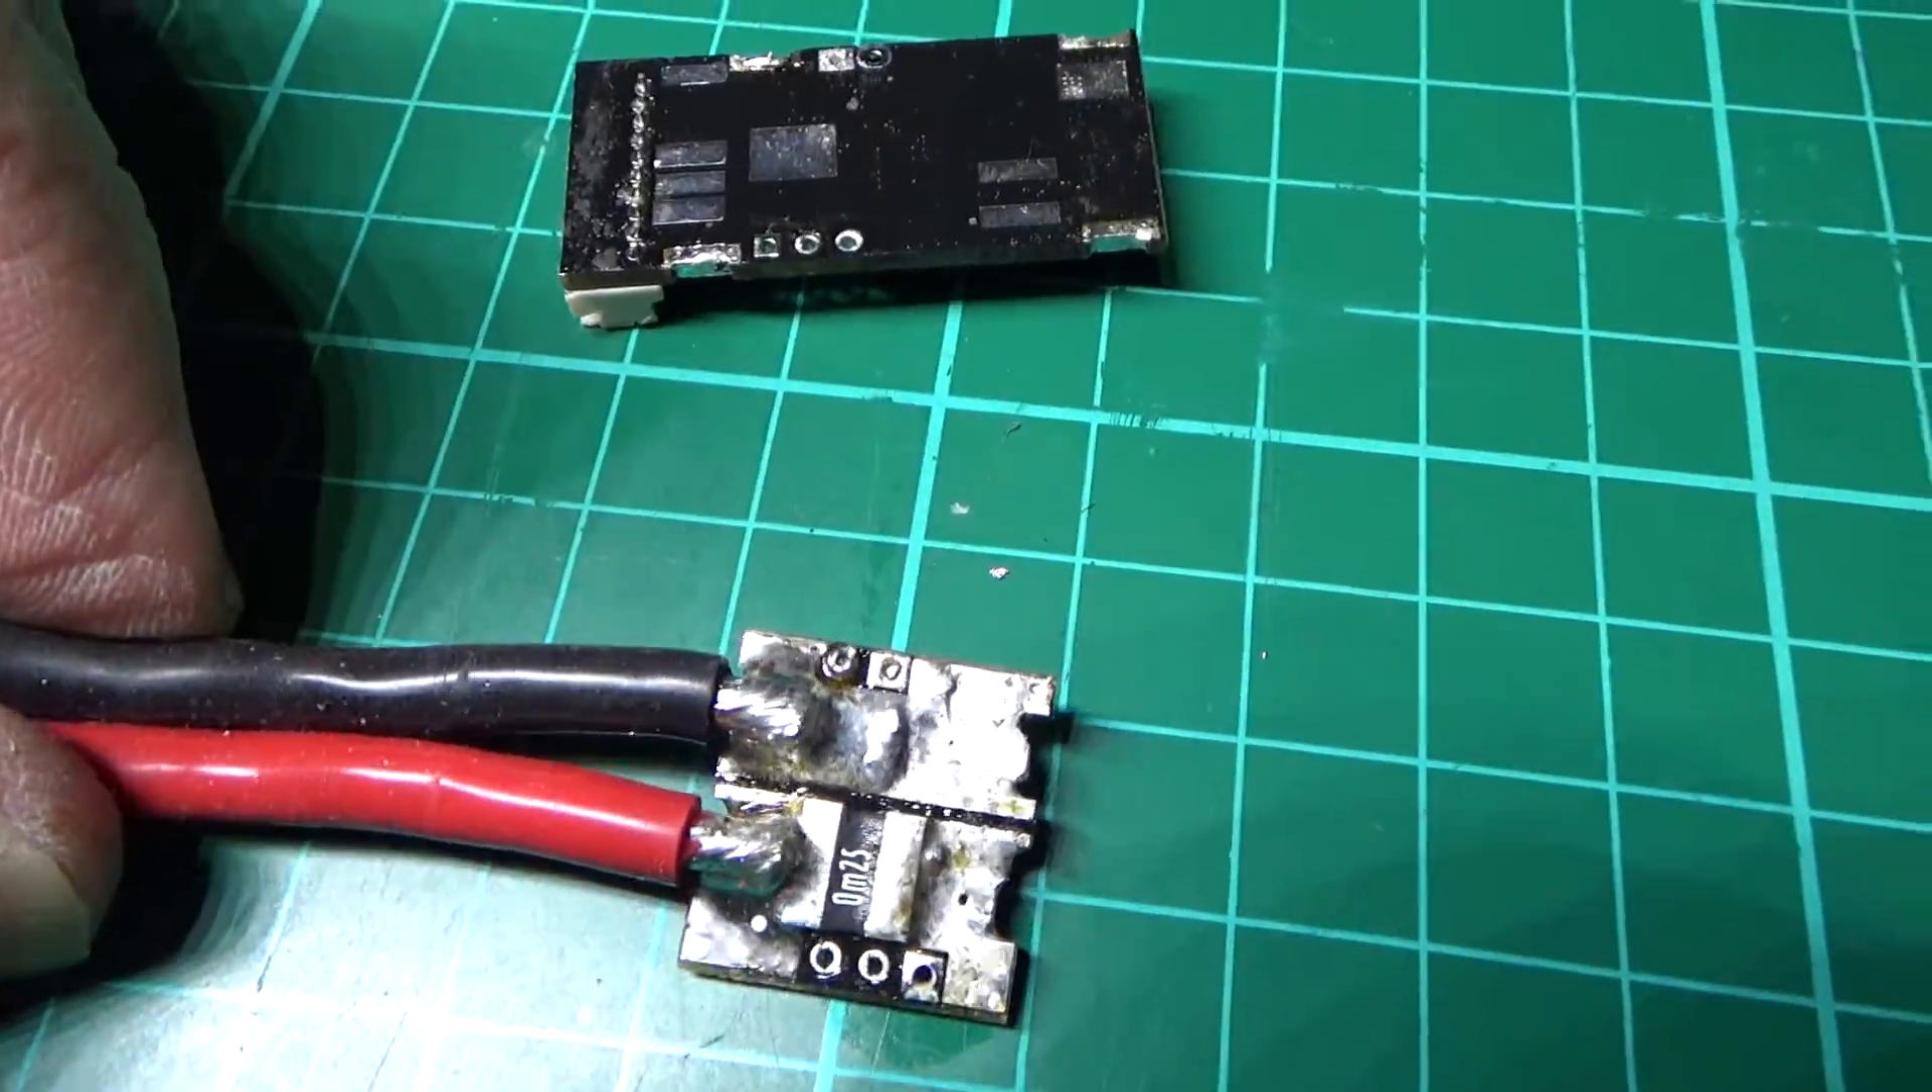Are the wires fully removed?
No.